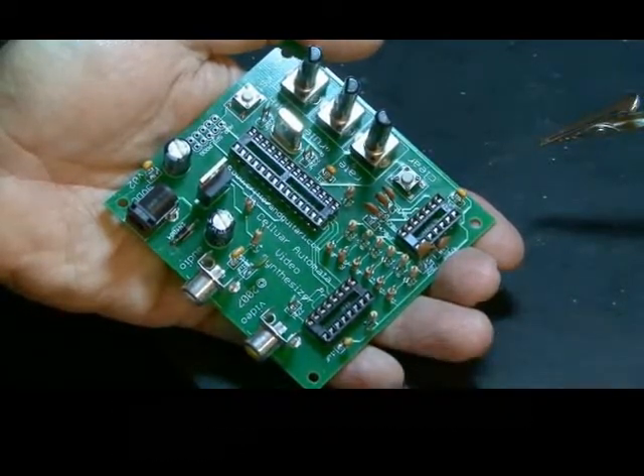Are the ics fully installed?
No.